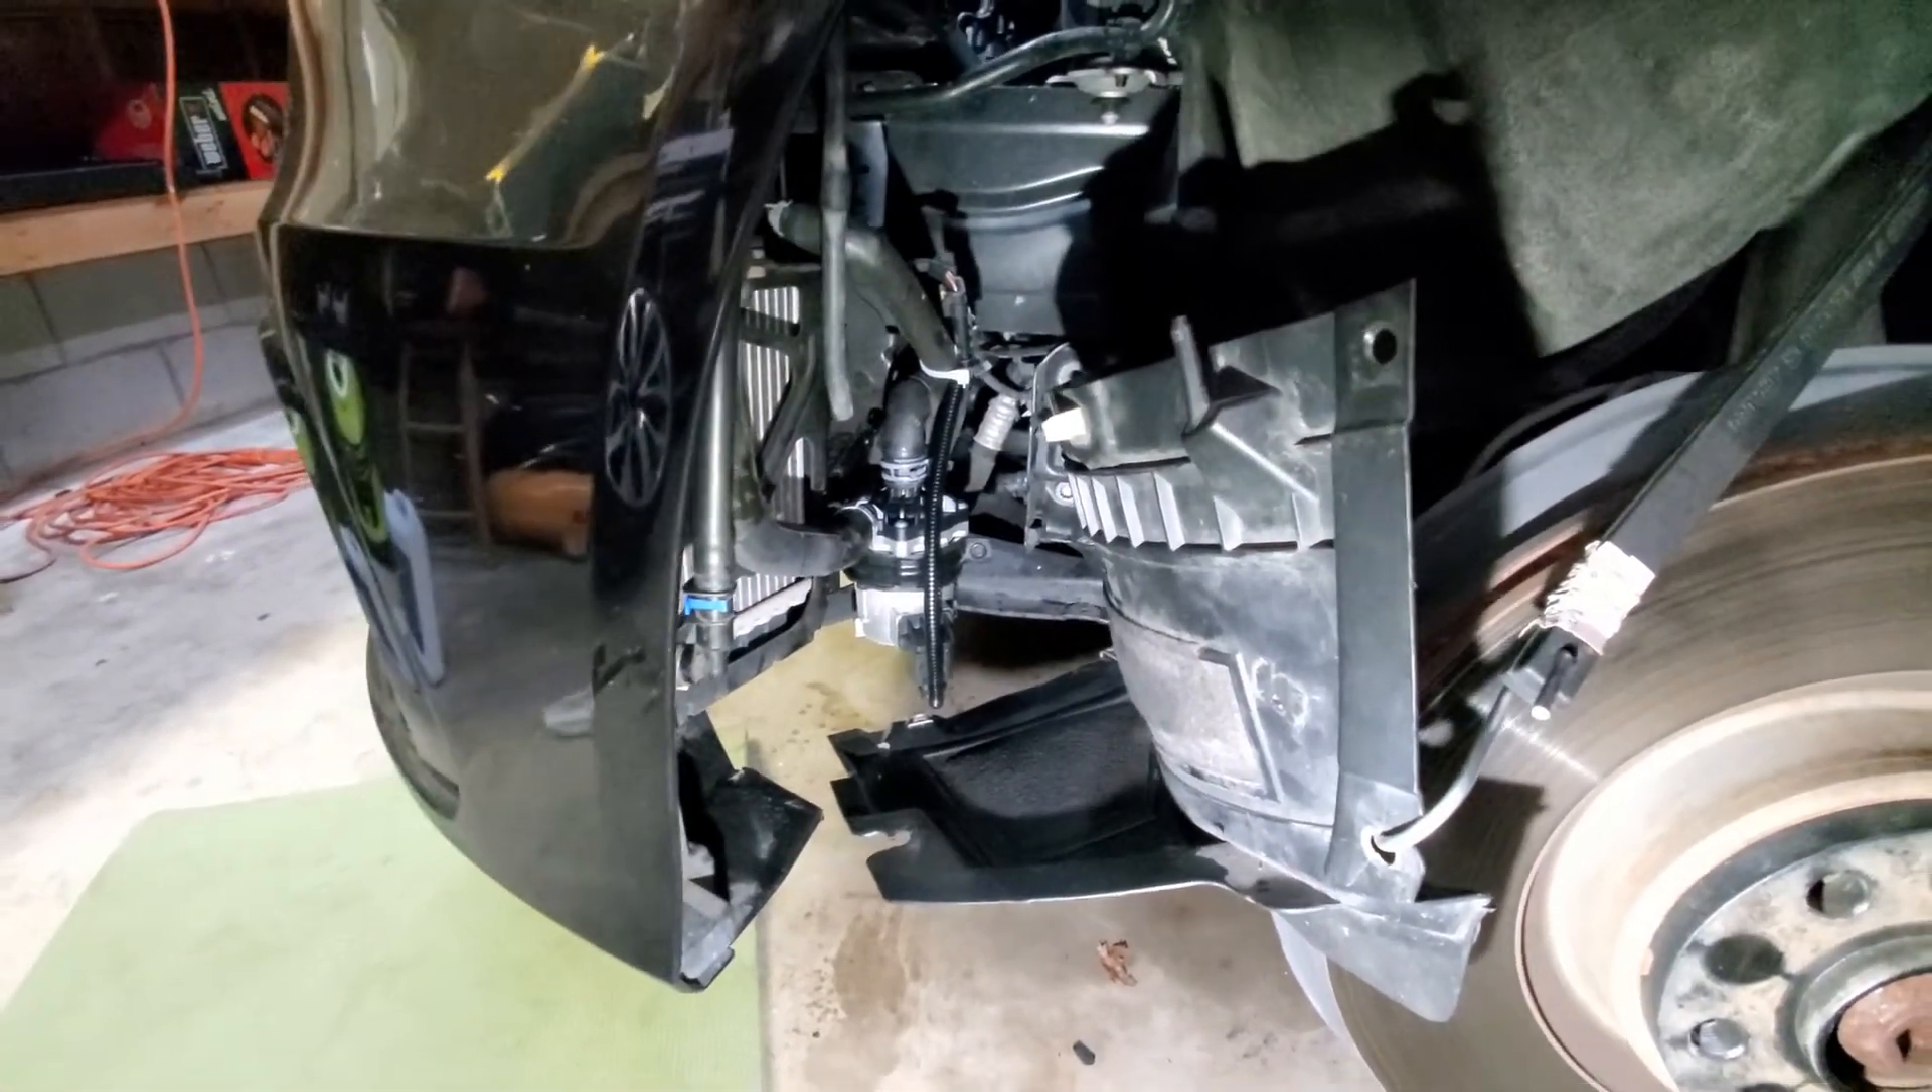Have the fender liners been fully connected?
No.